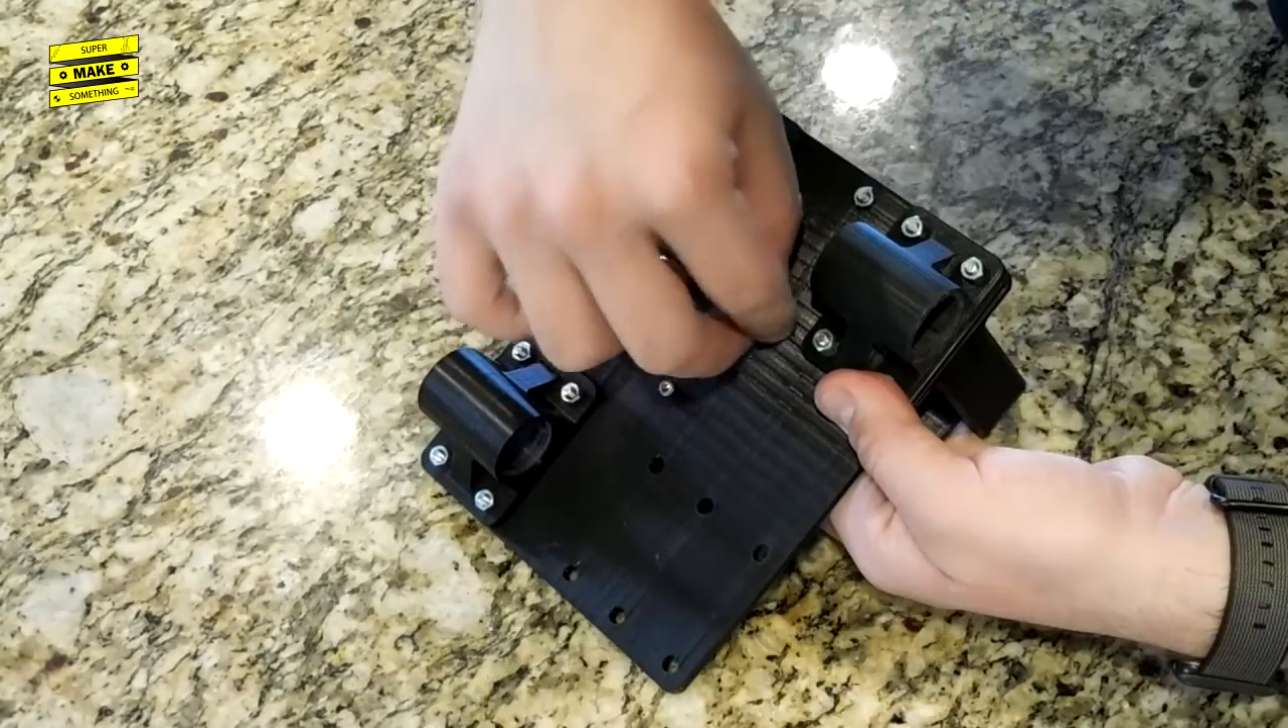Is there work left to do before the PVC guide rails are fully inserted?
Yes.